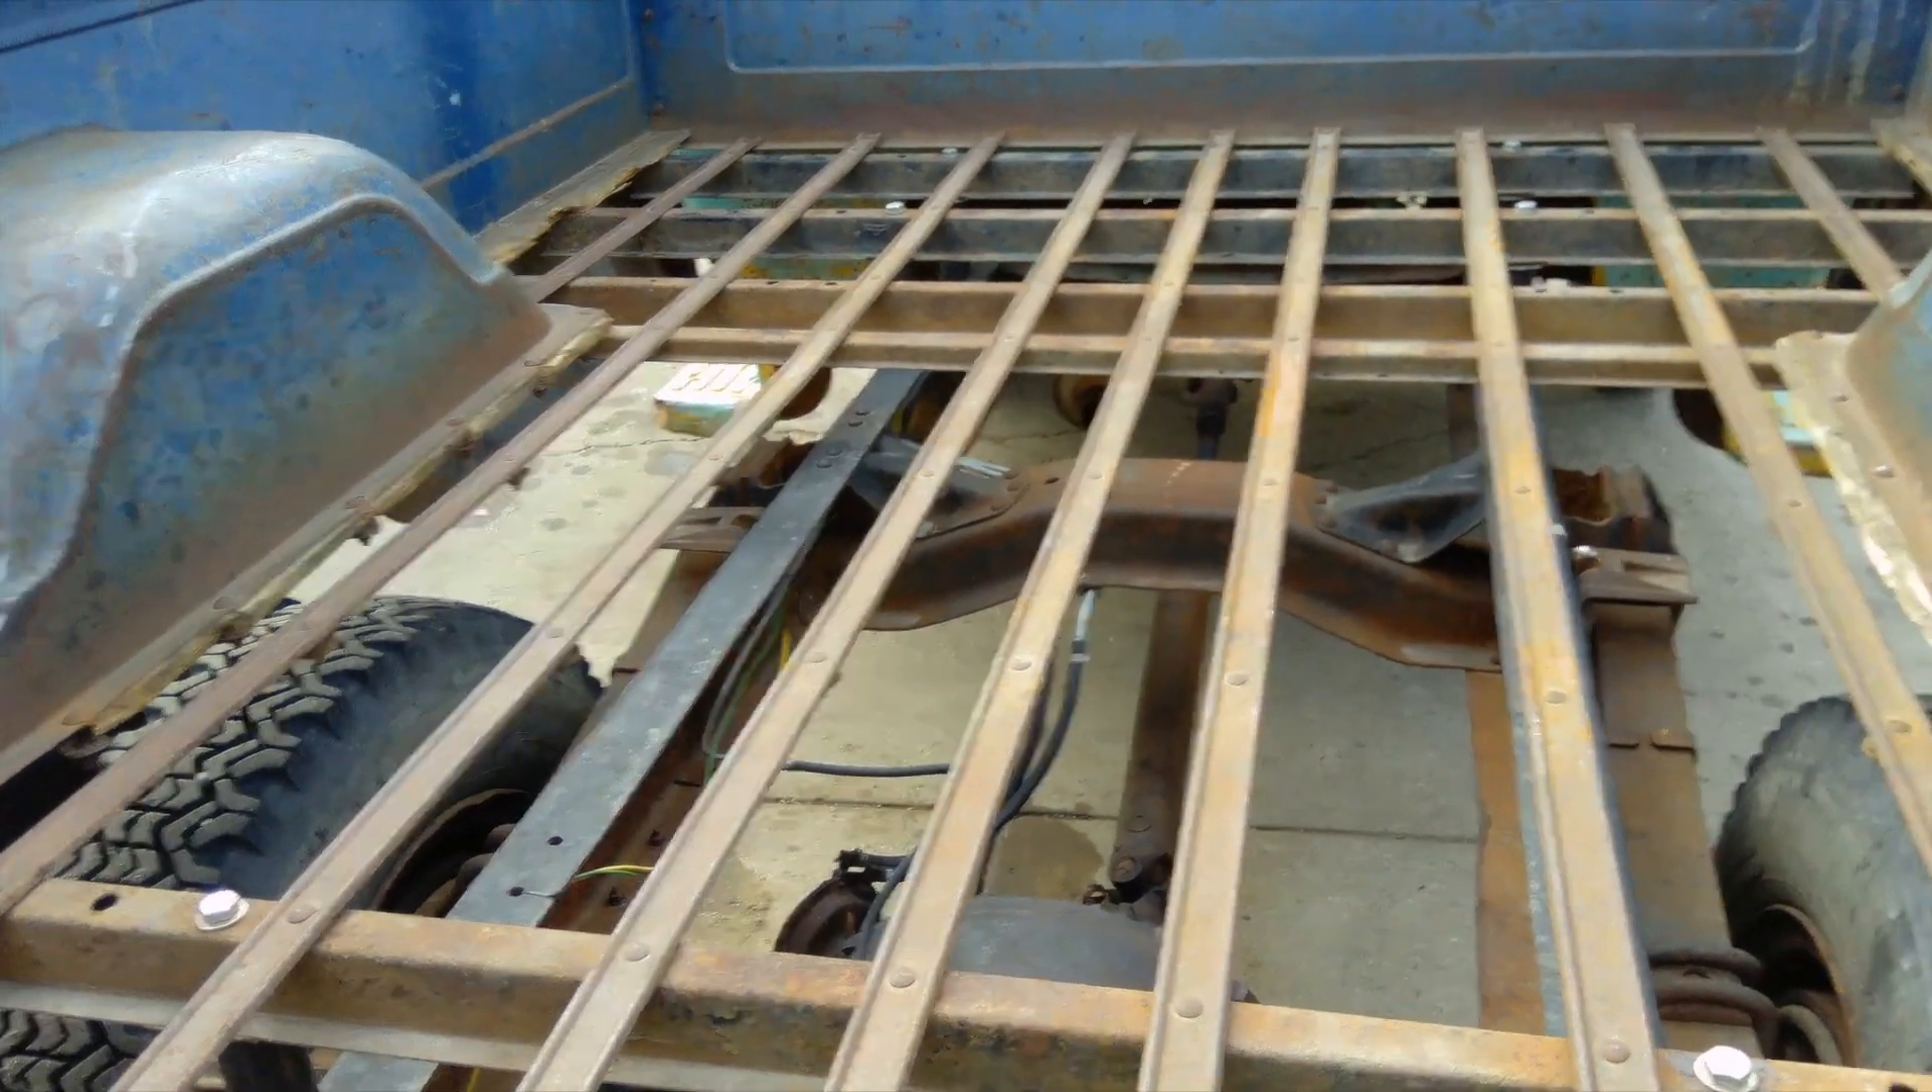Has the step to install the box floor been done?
No.